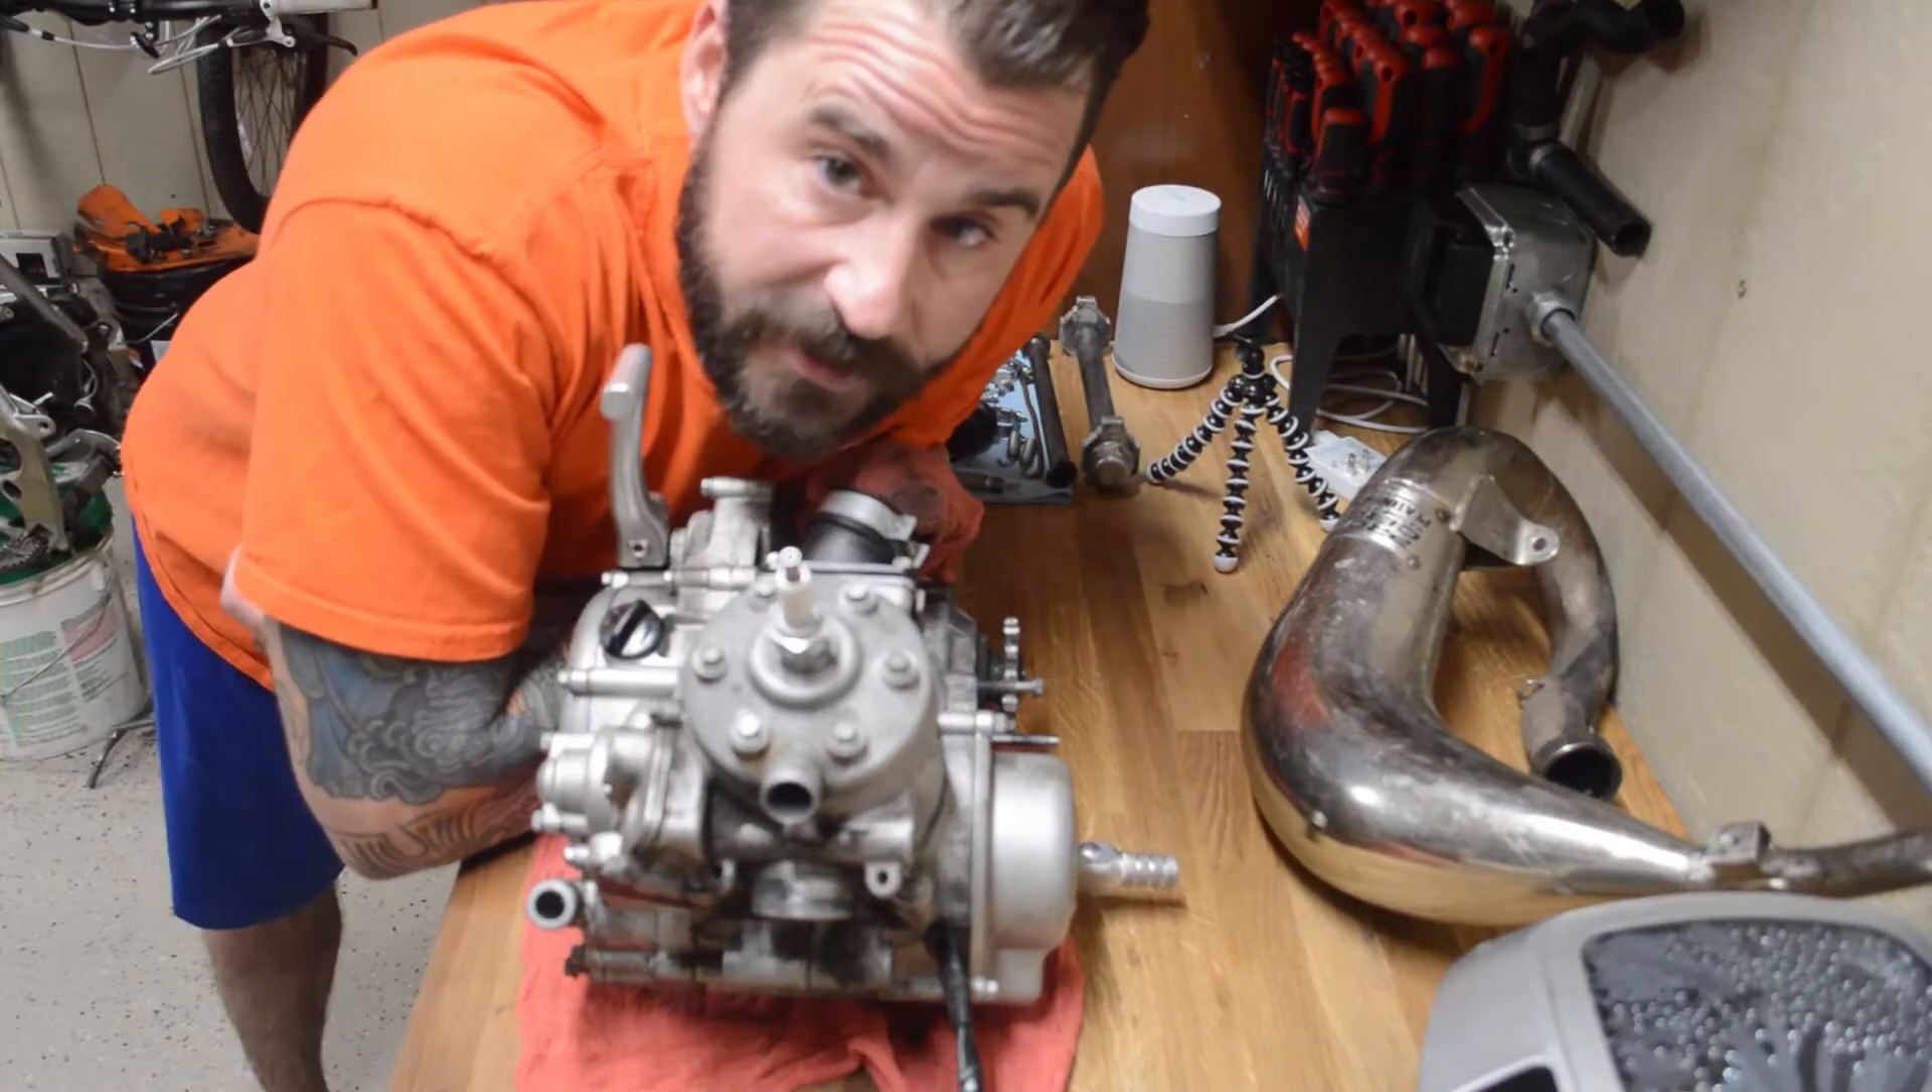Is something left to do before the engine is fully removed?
No.